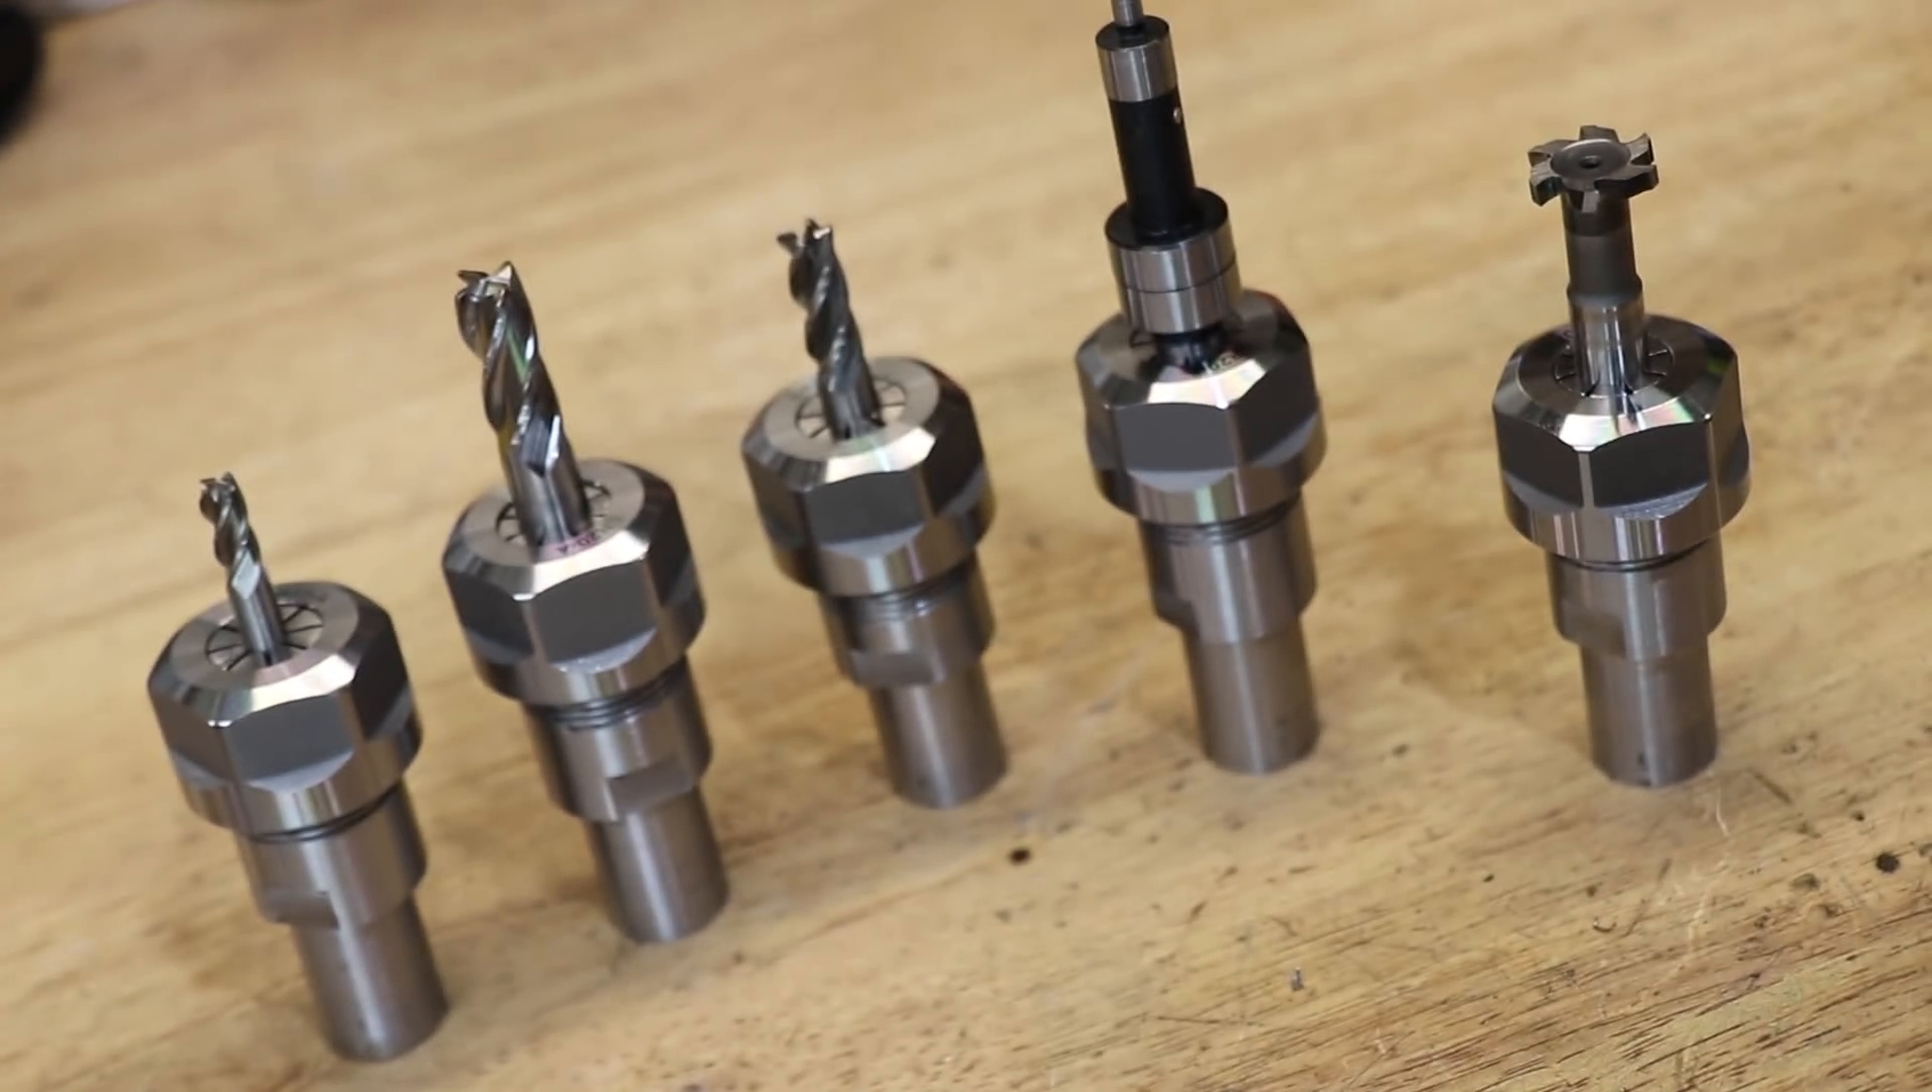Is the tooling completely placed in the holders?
Yes.